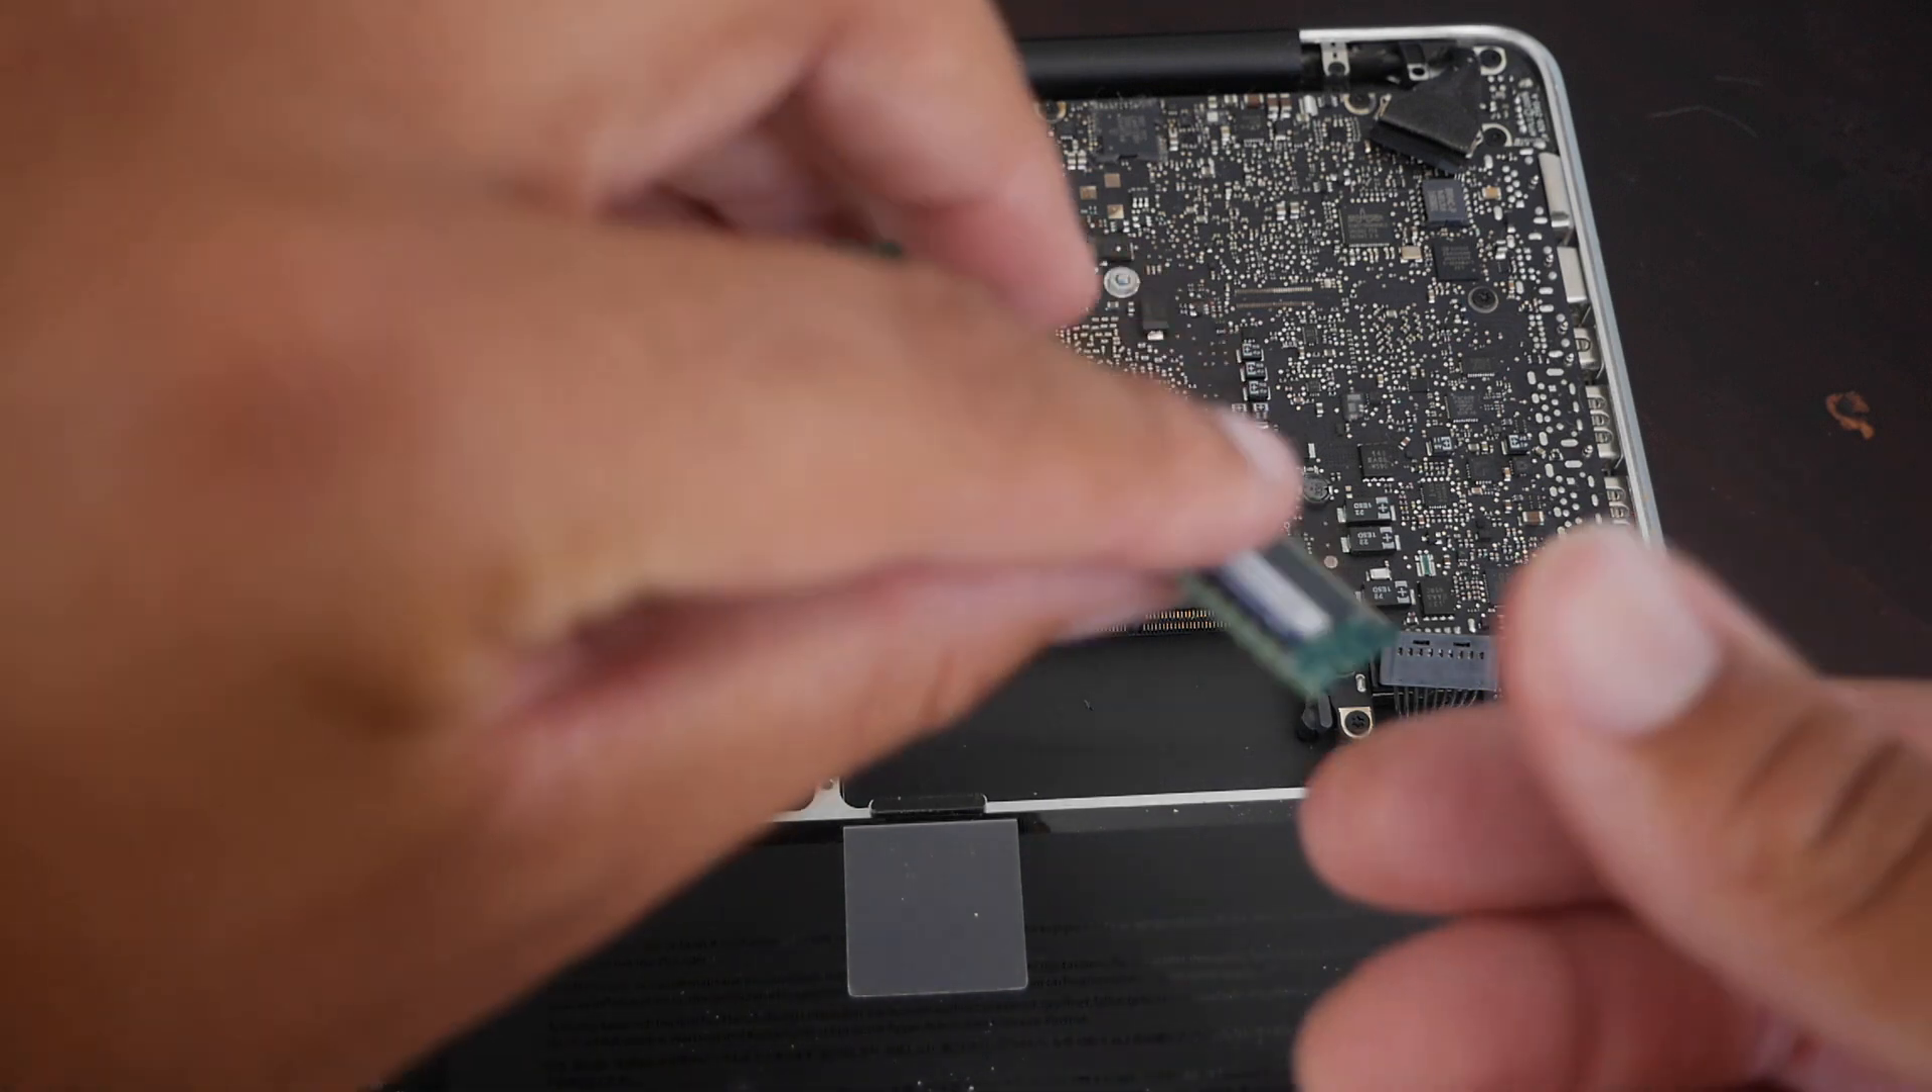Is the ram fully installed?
No.